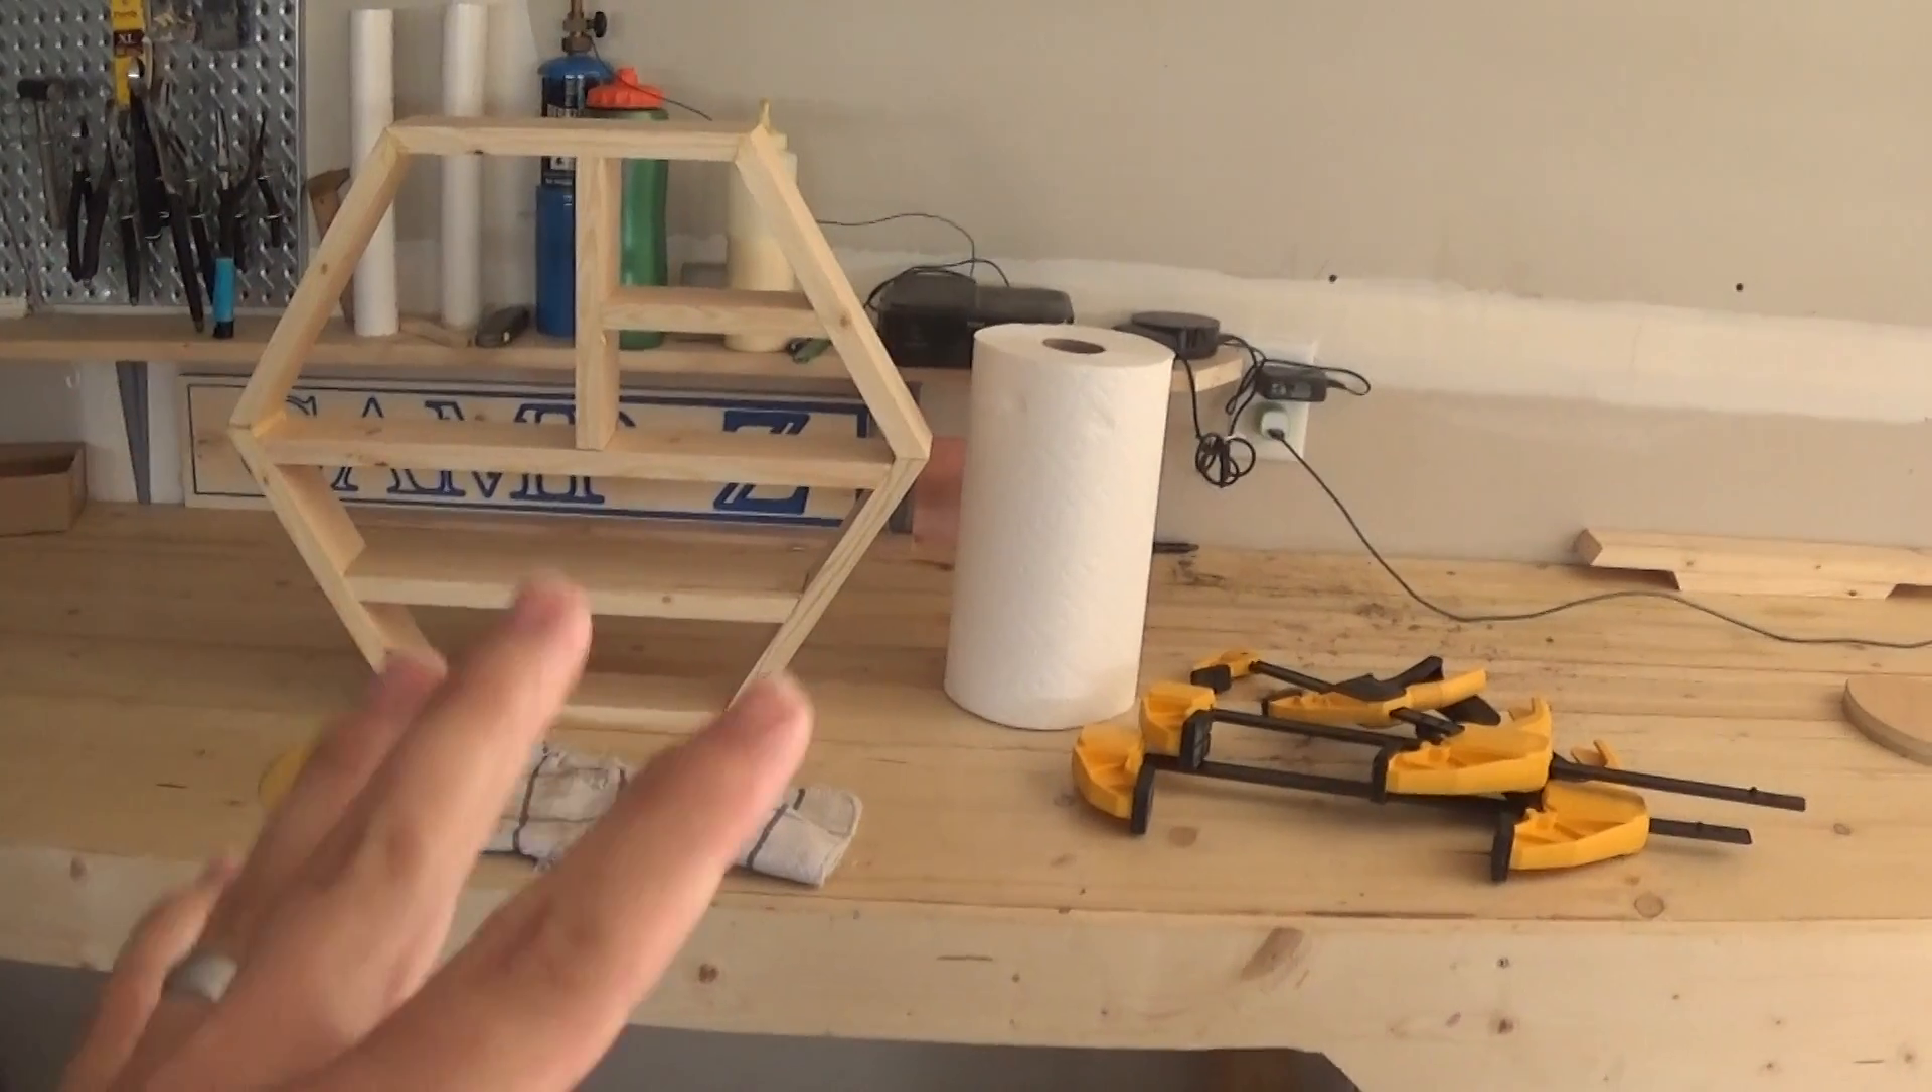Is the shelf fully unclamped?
Yes.